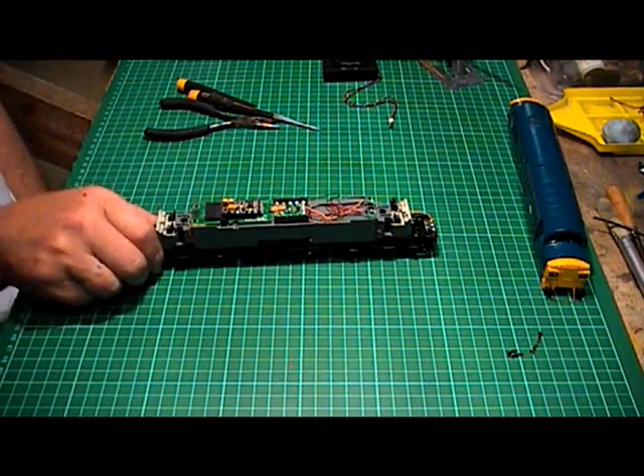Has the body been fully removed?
Yes.